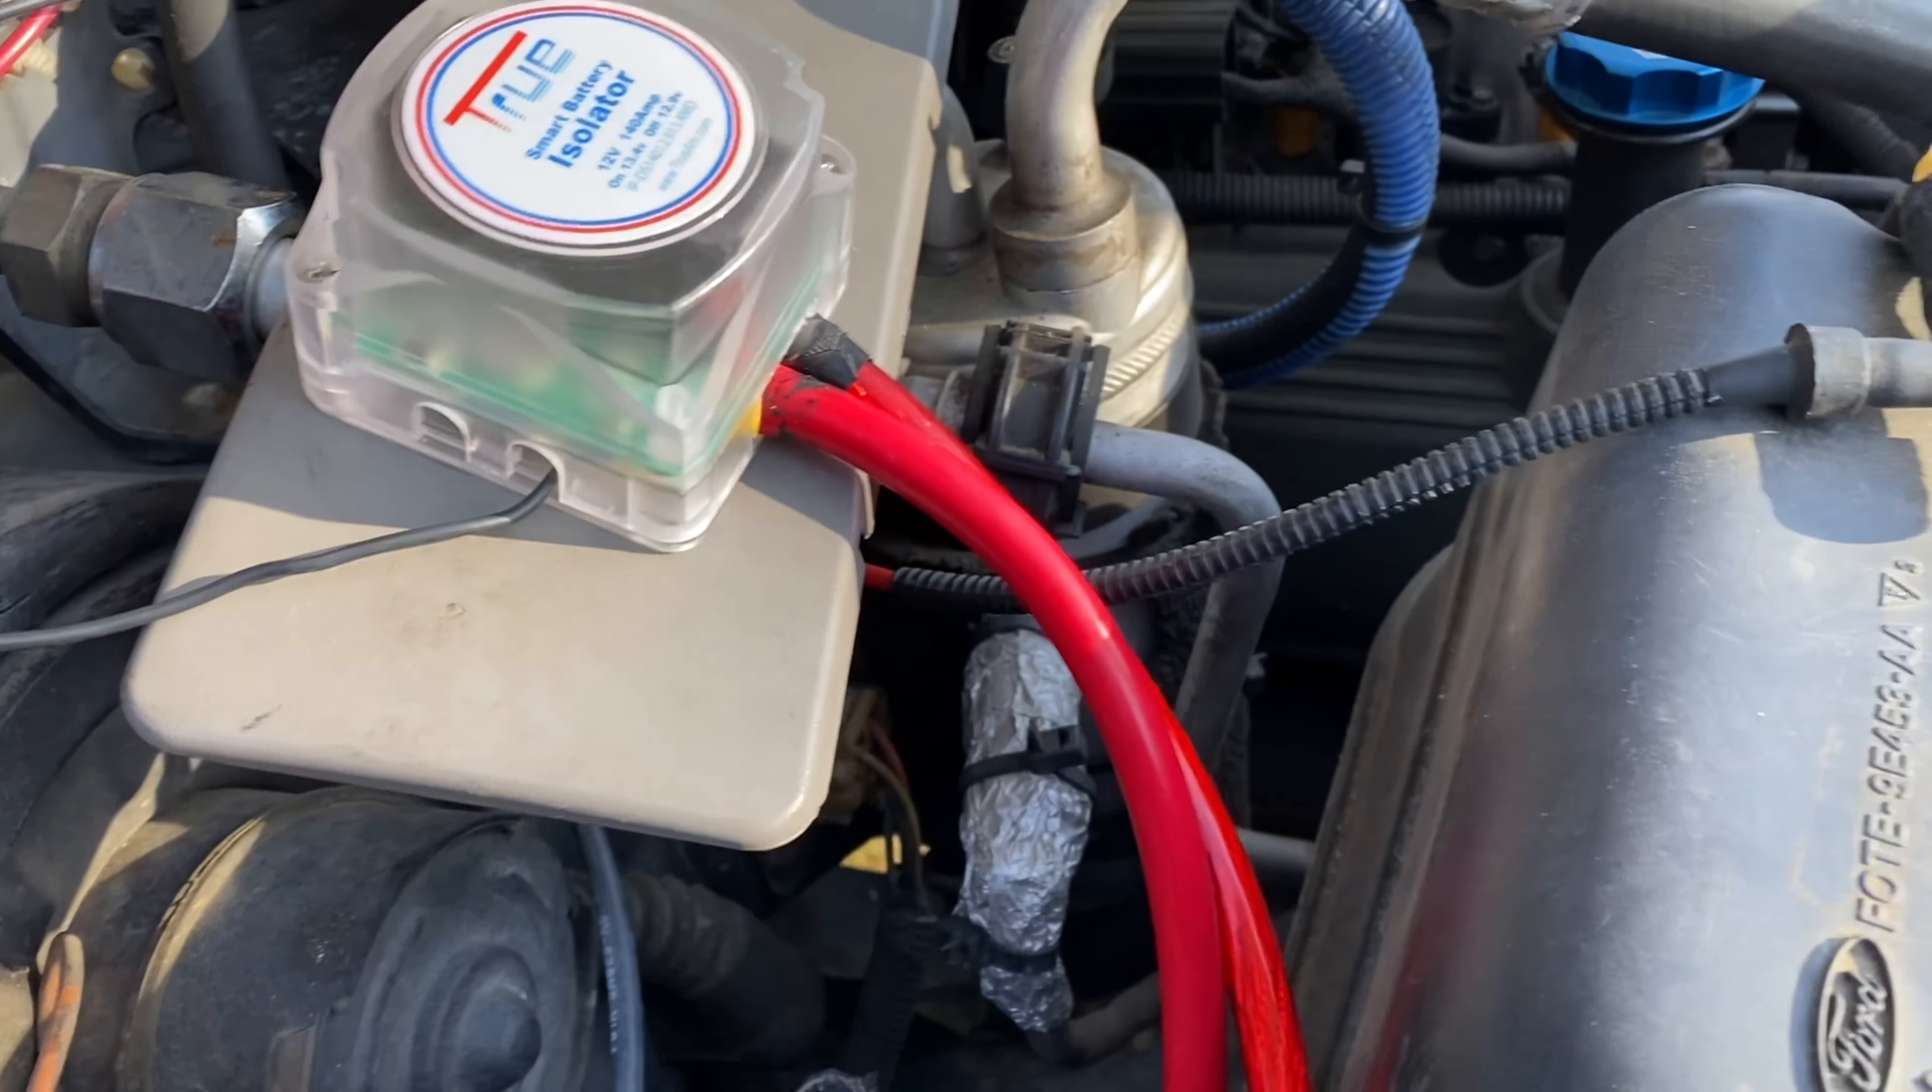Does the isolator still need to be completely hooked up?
No.